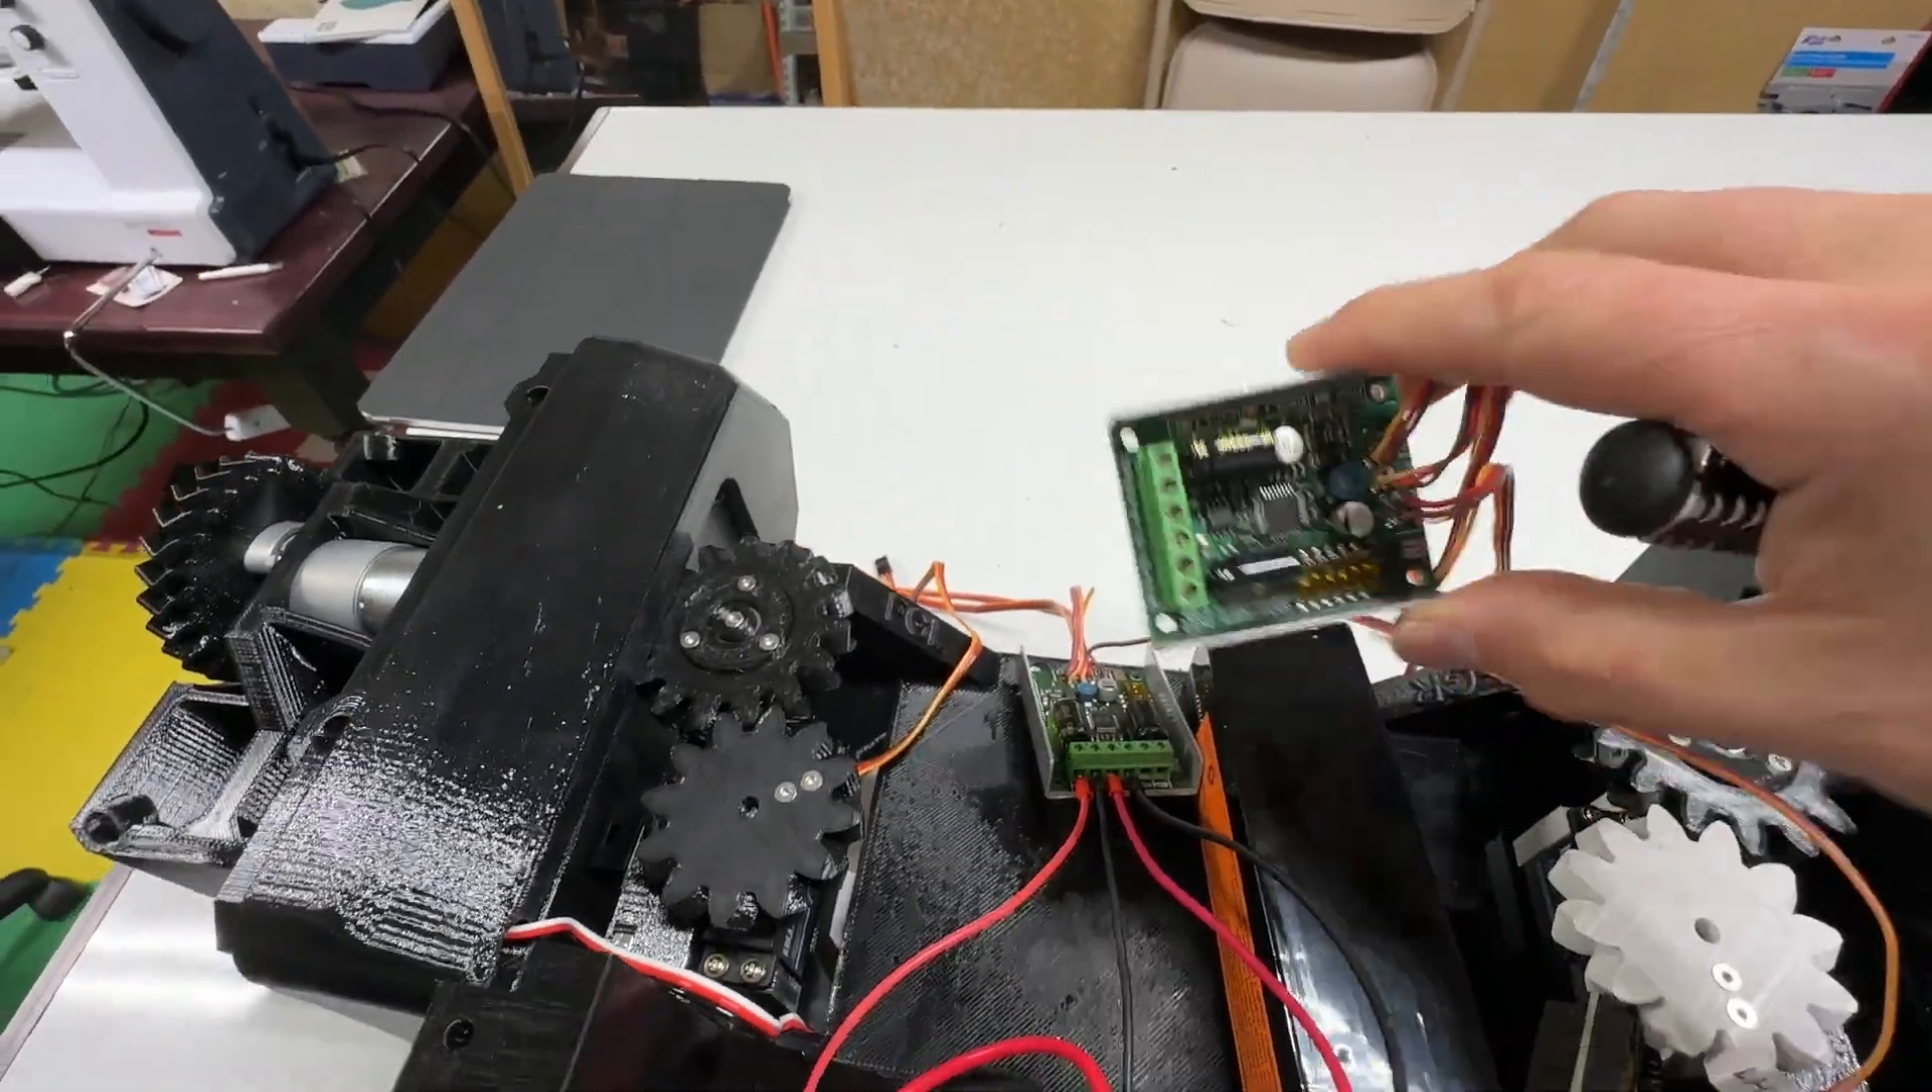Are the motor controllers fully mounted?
No.